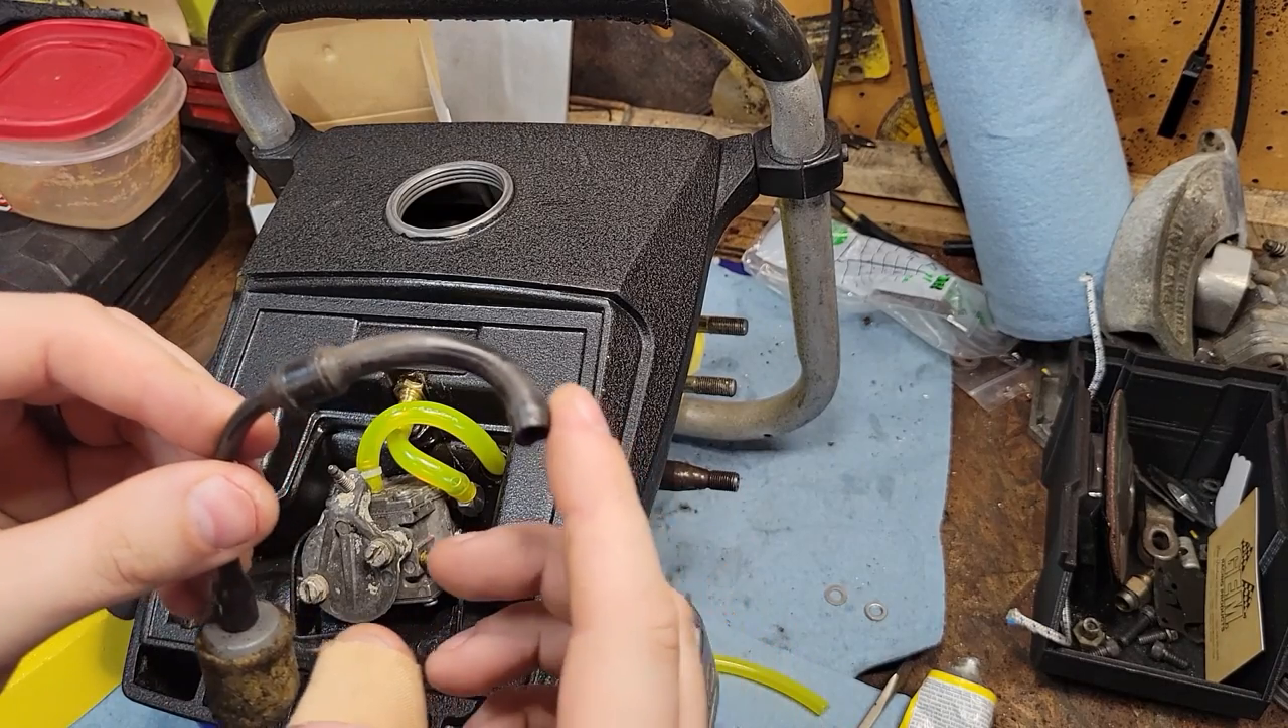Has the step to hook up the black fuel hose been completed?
No.